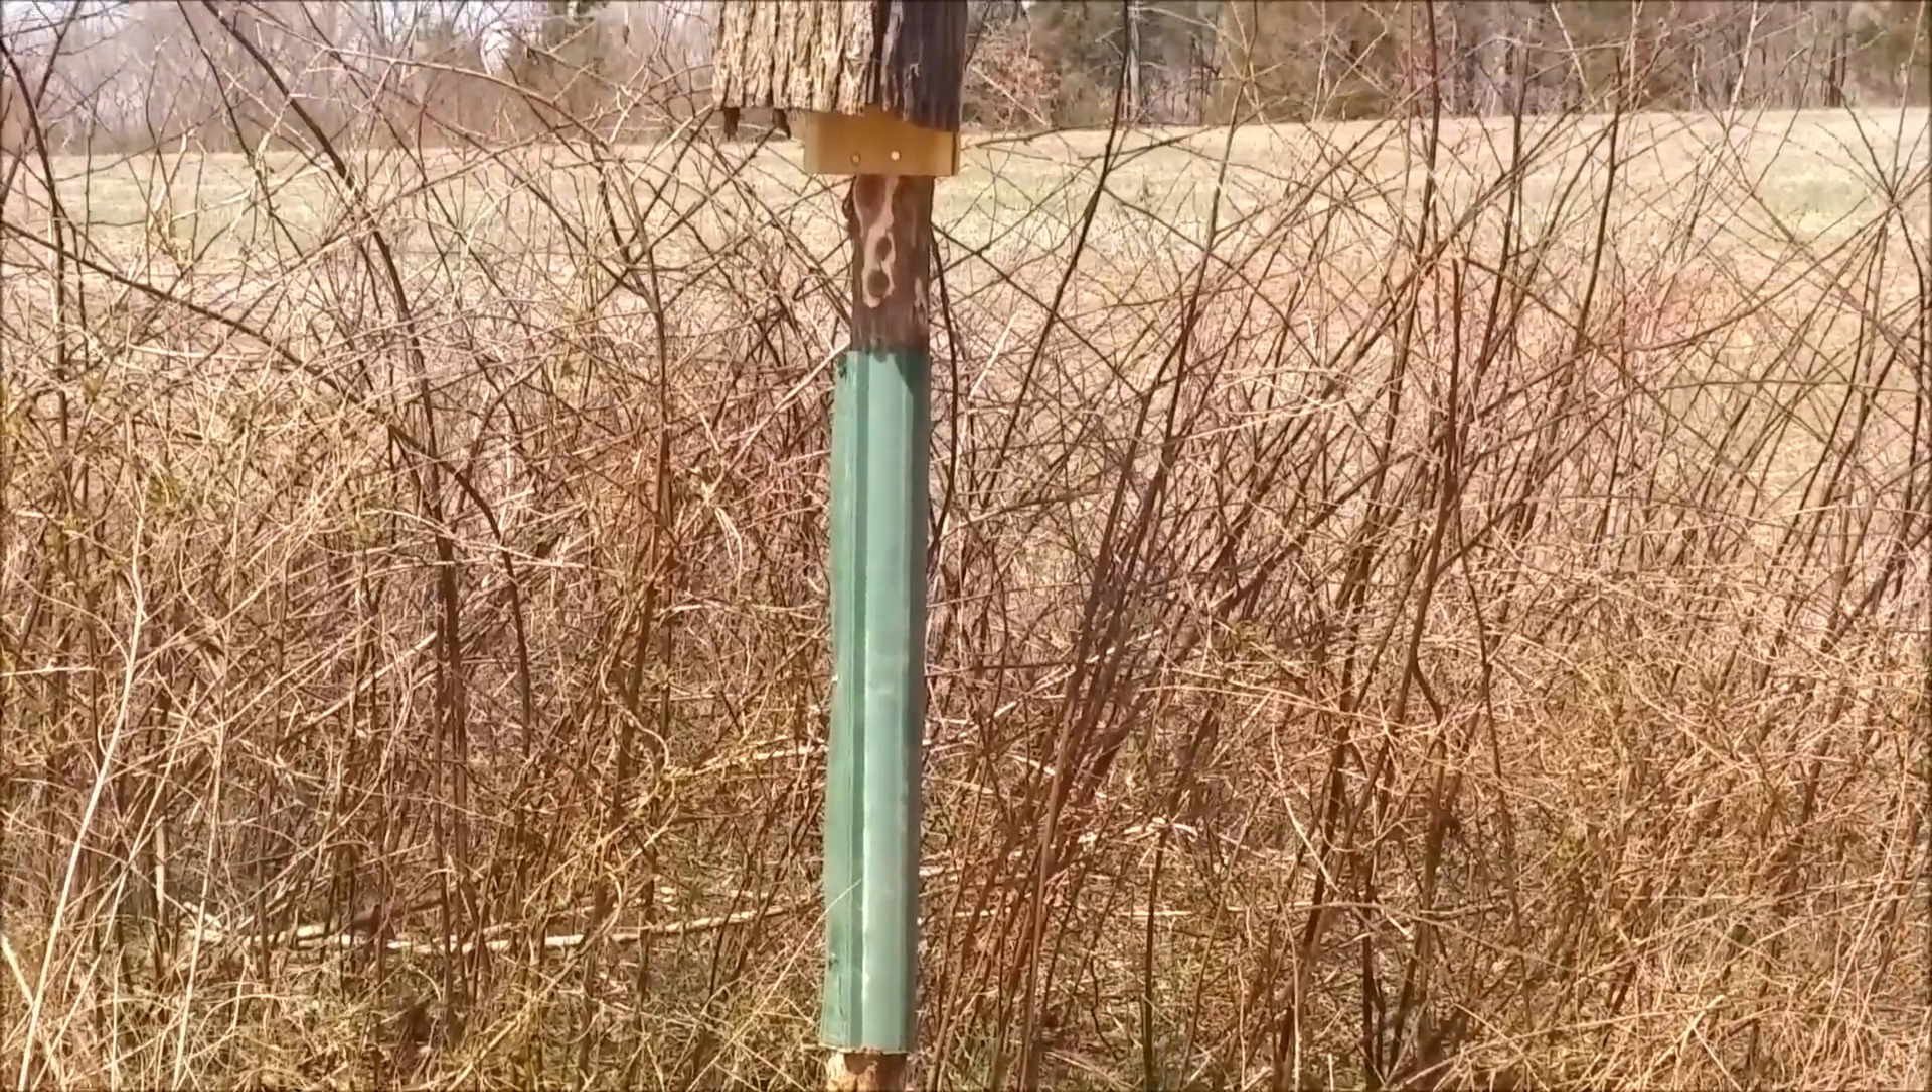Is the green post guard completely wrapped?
Yes.